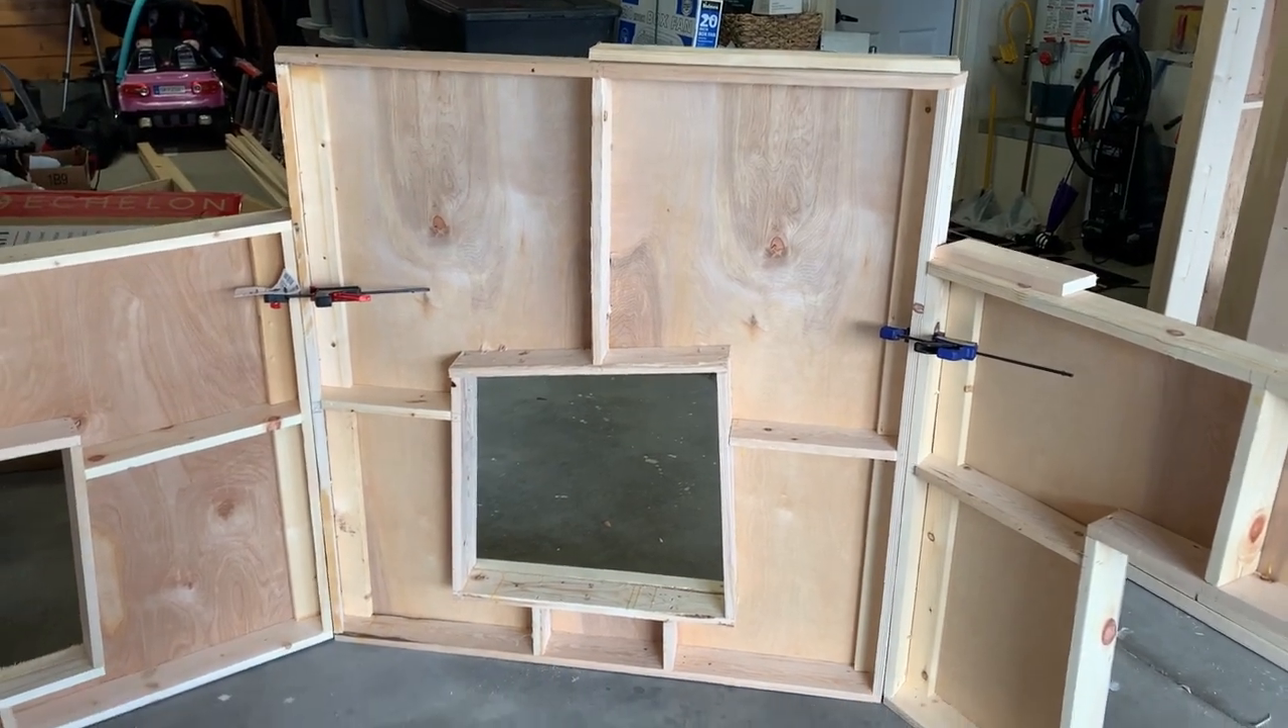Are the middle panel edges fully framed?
Yes.